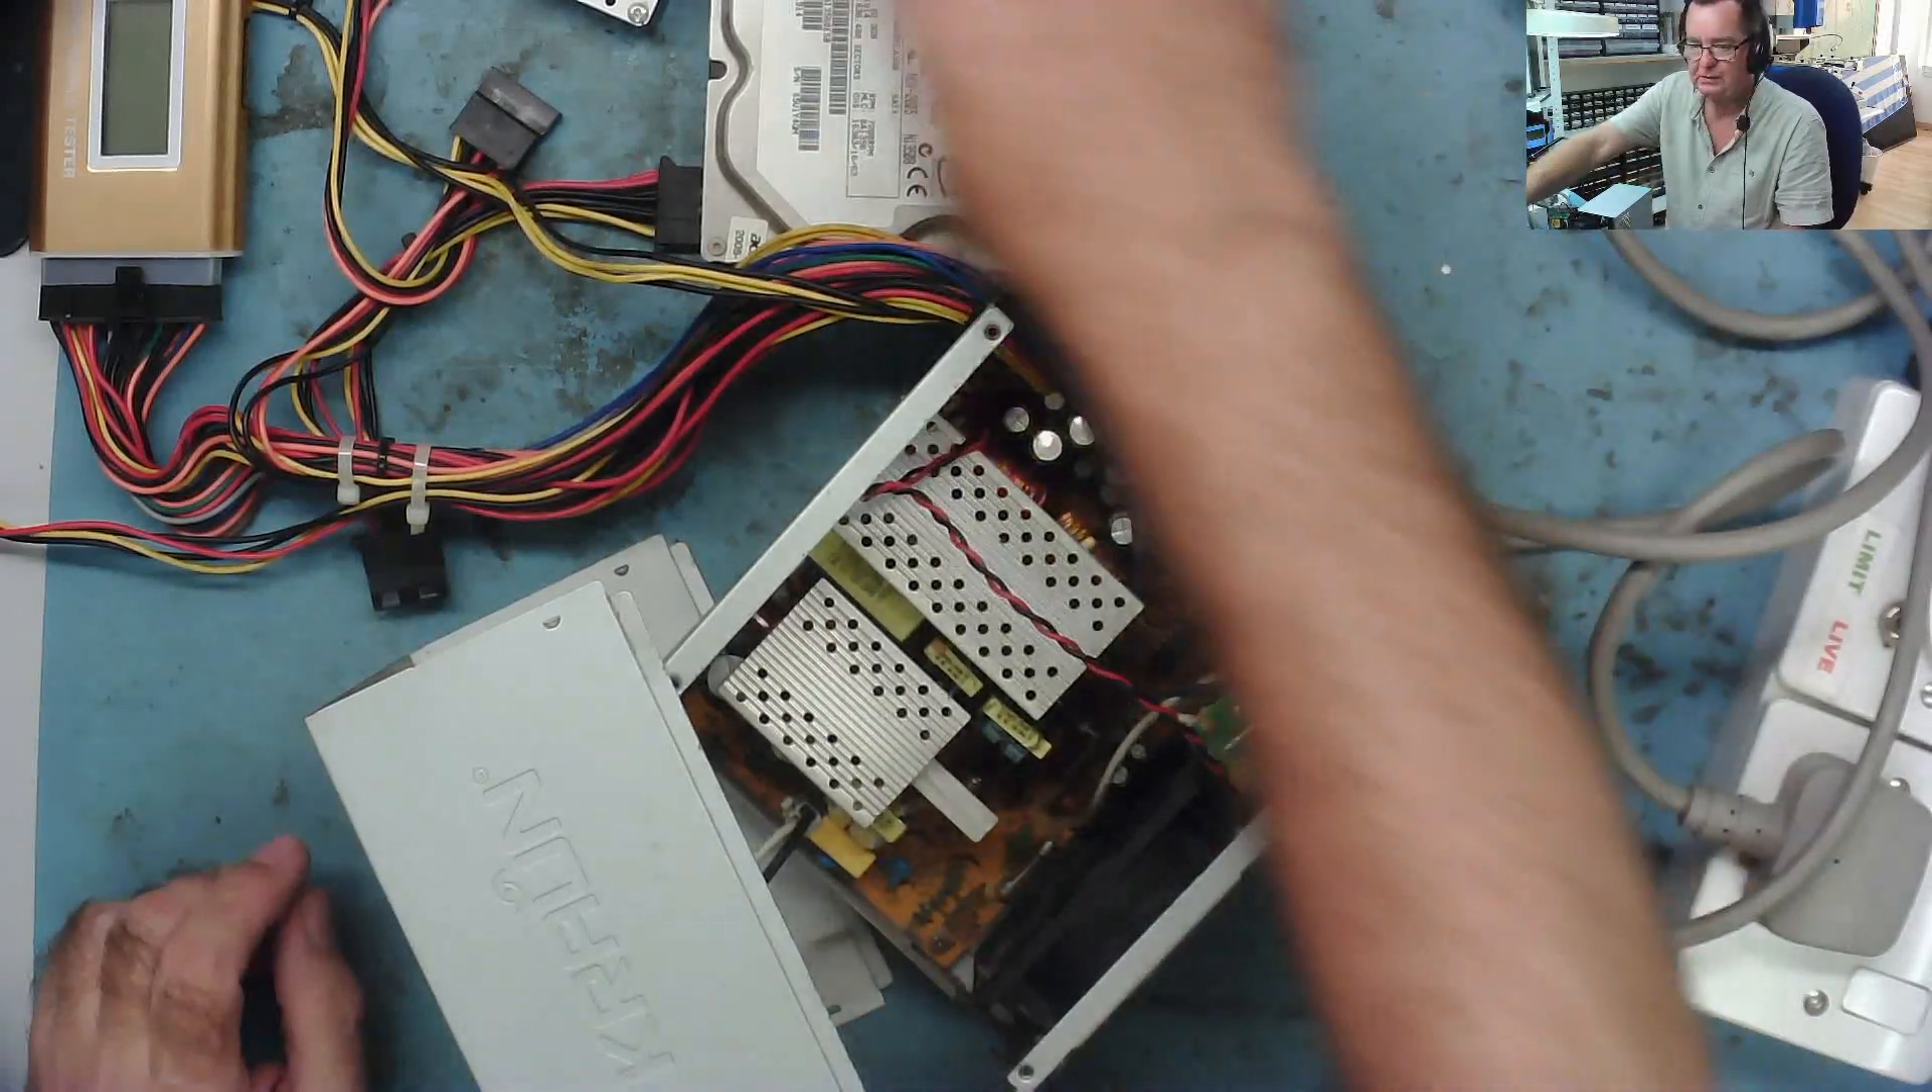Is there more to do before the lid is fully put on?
Yes.